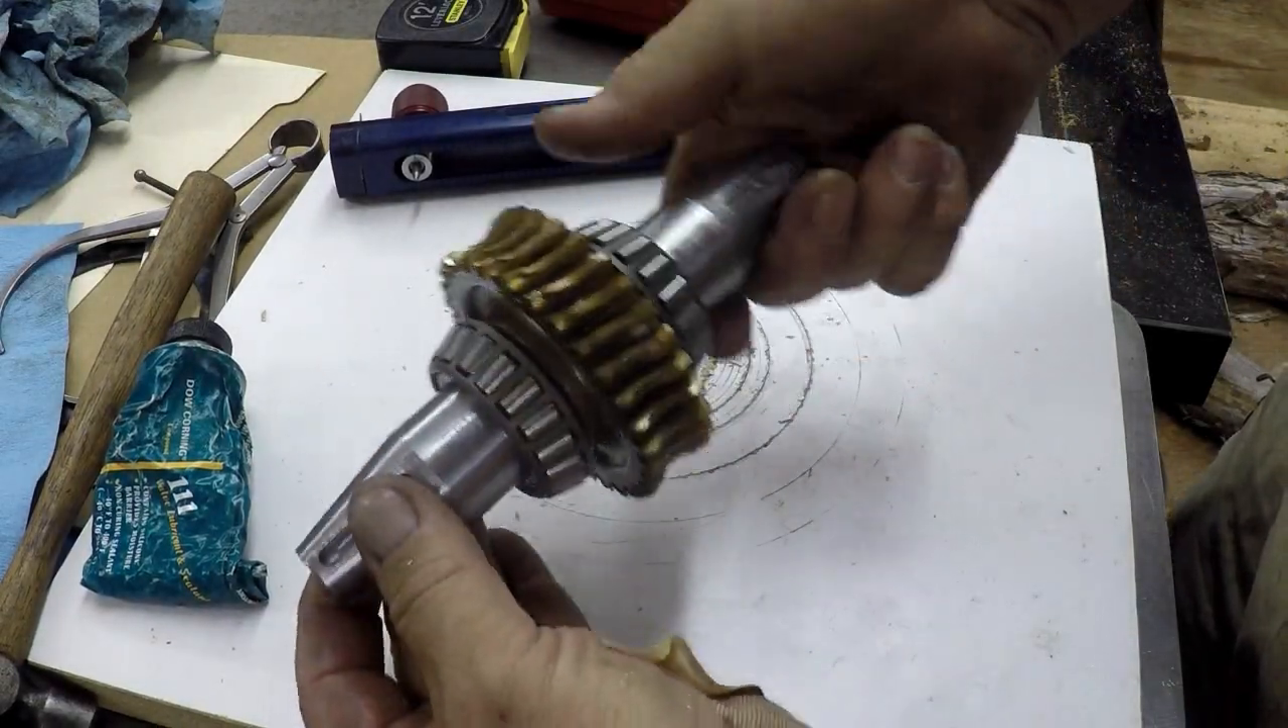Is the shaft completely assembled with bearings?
Yes.